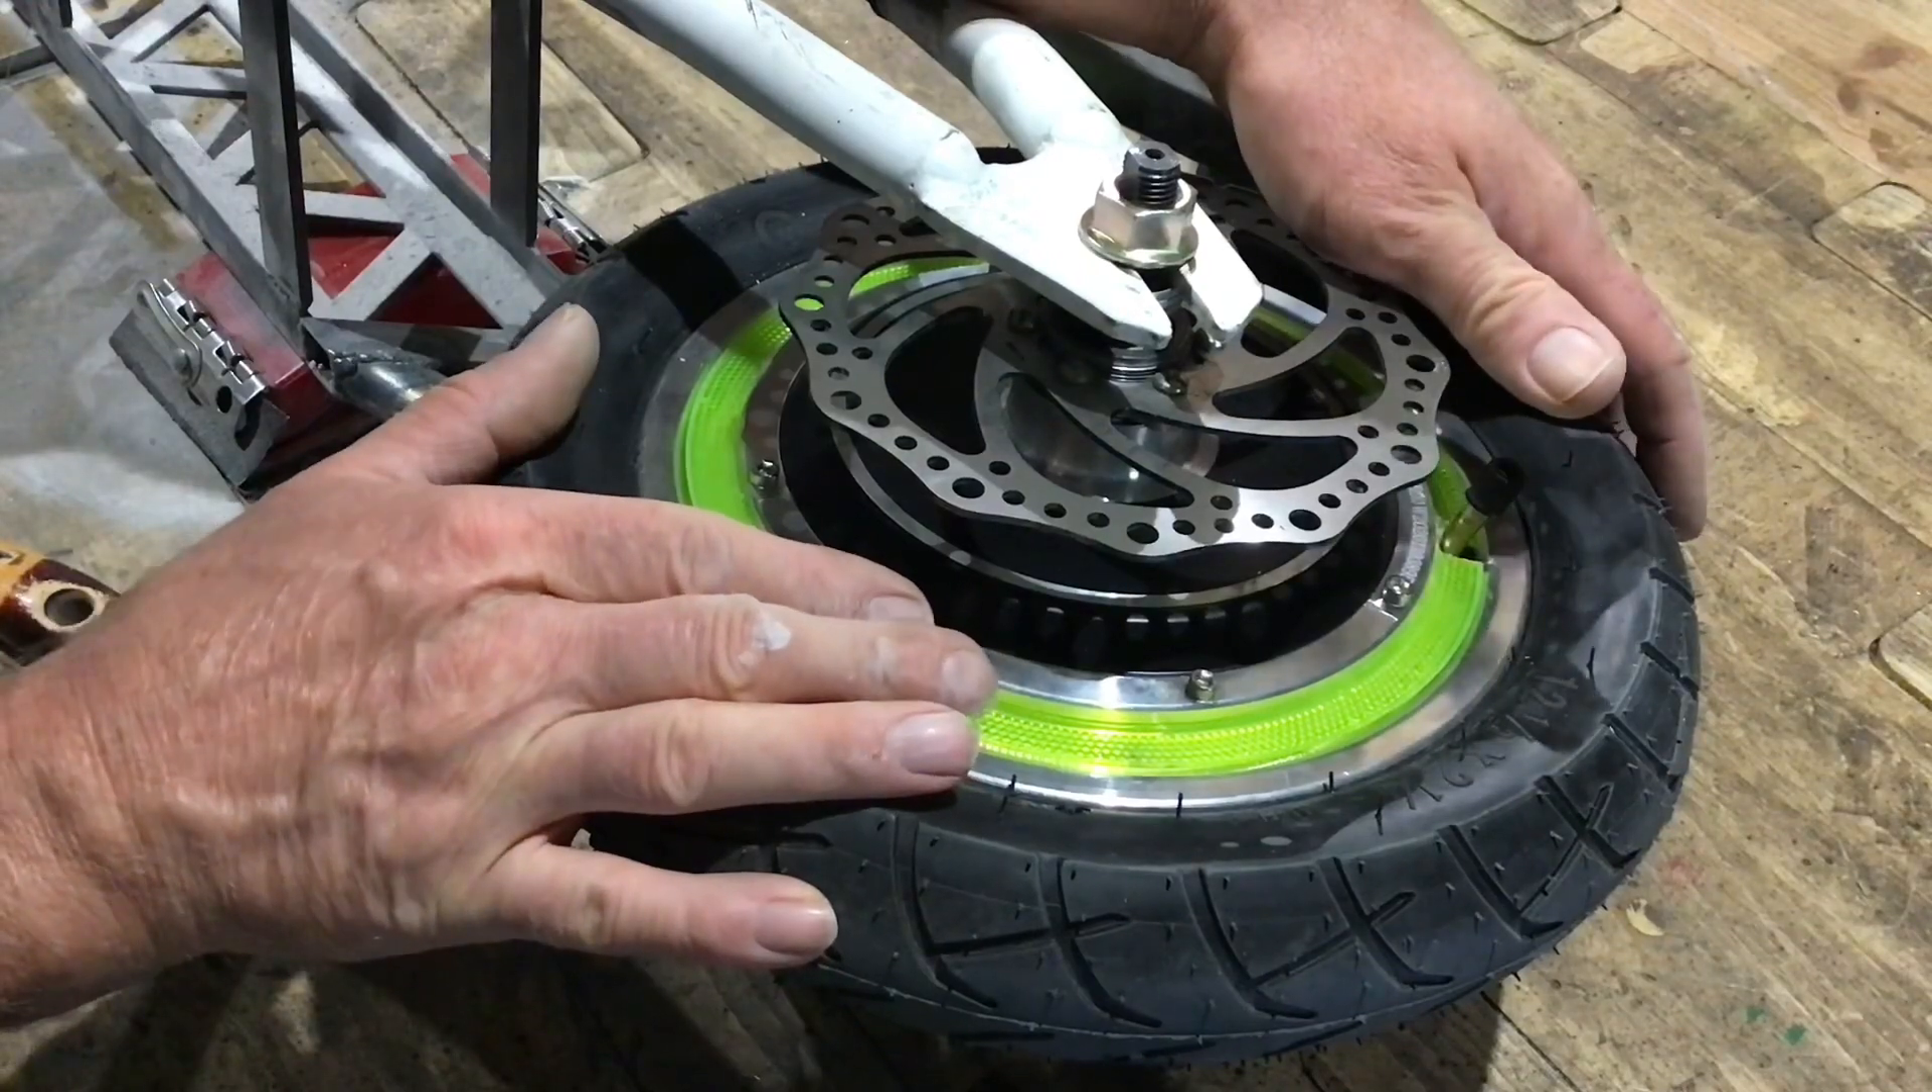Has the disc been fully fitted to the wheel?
Yes.